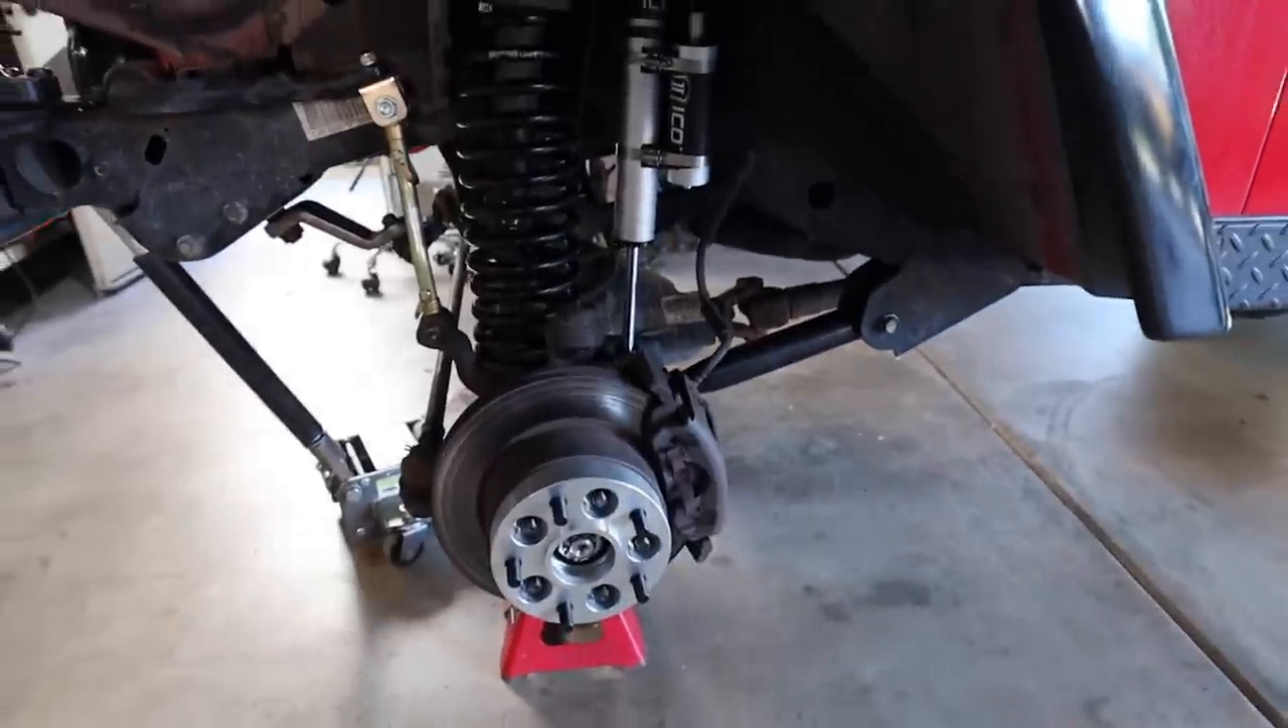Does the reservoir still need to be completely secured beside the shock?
No.